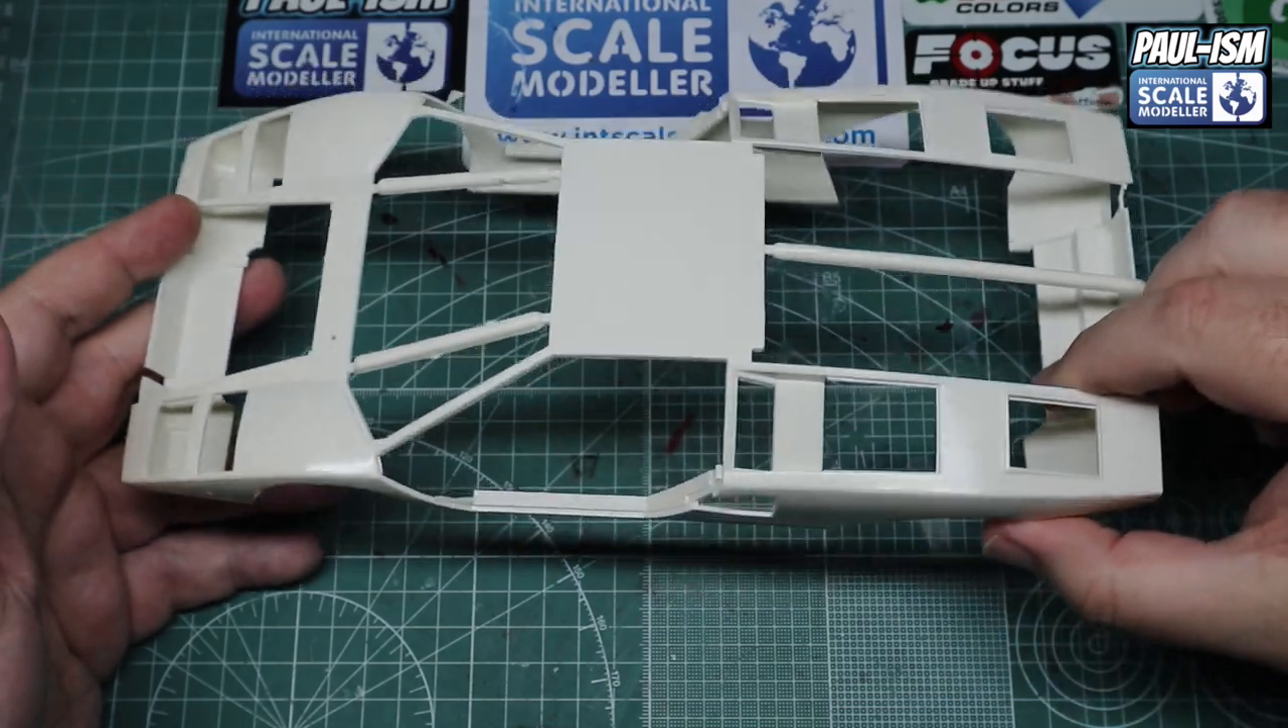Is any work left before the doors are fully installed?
Yes.